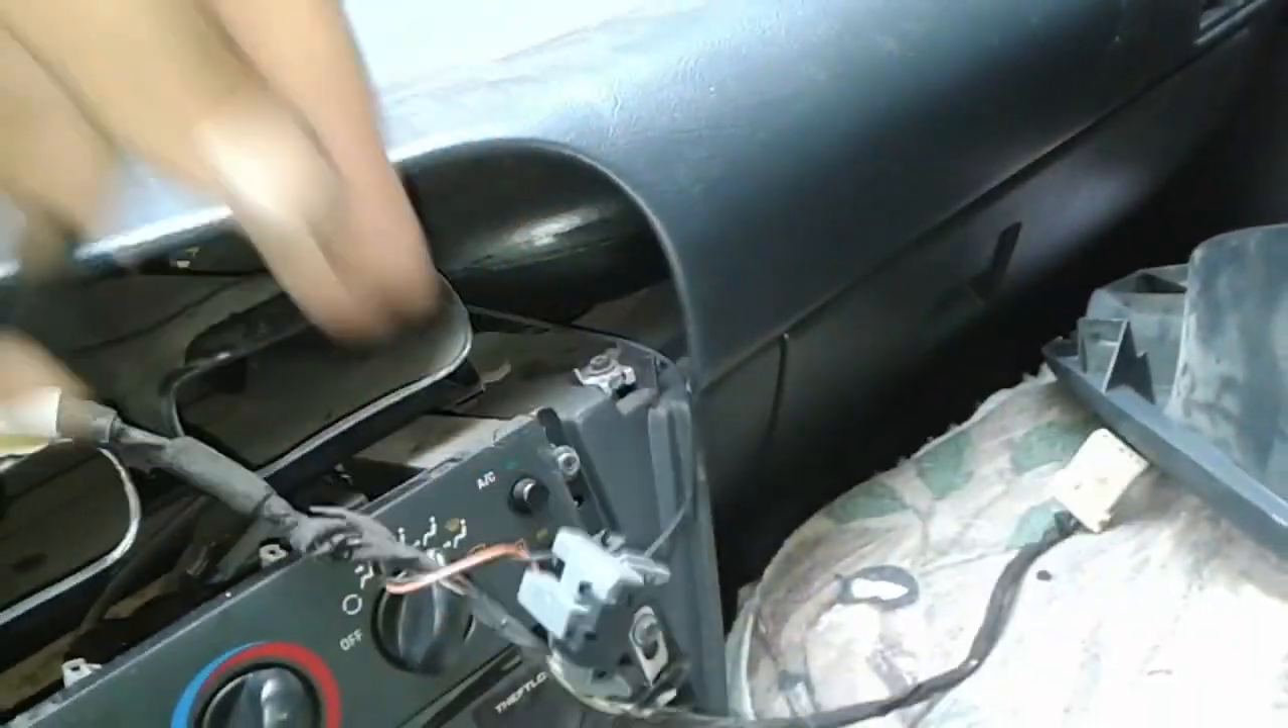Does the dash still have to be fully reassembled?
Yes.